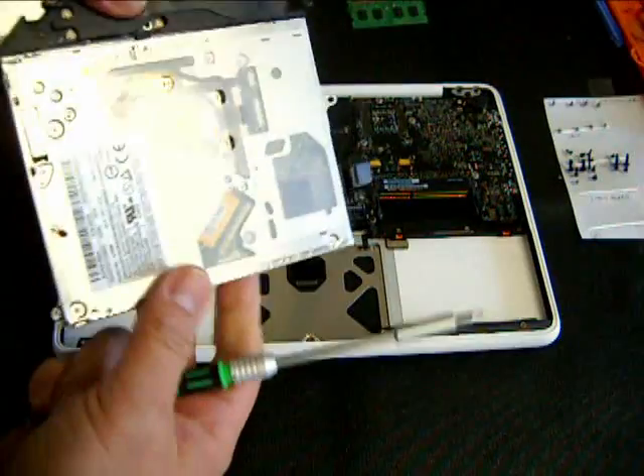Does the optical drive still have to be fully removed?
No.